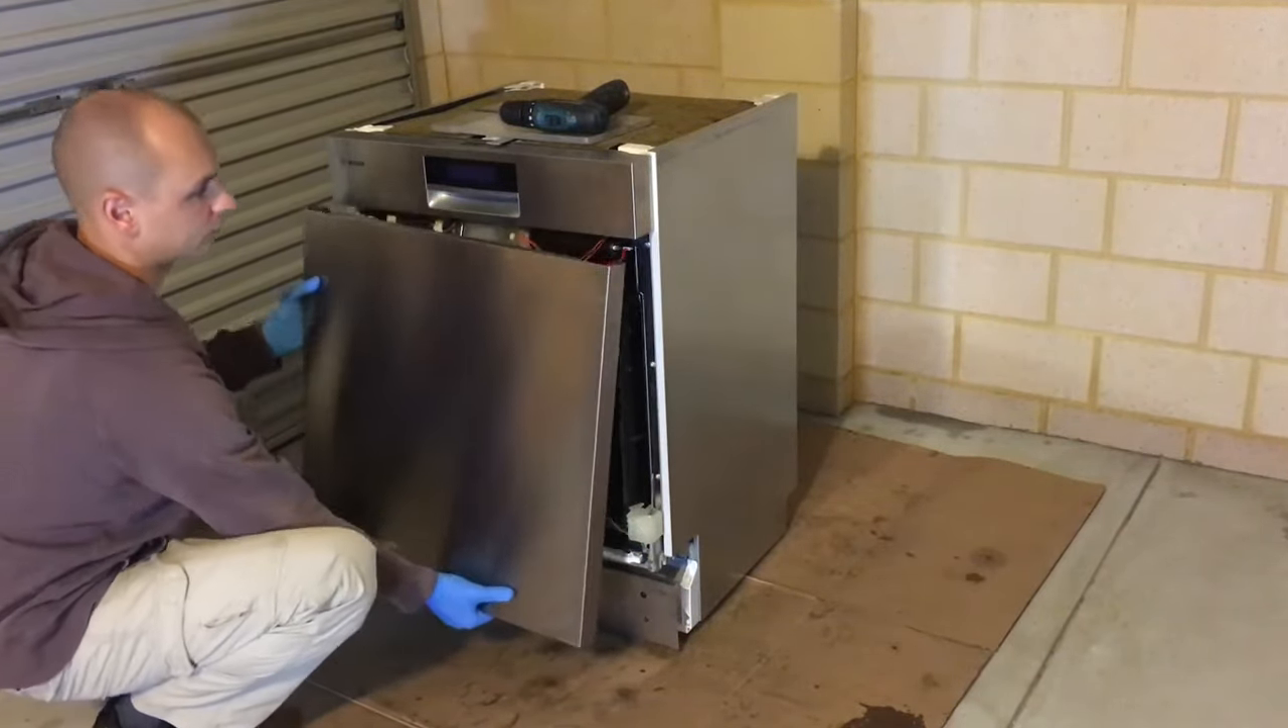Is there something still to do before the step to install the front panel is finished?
Yes.